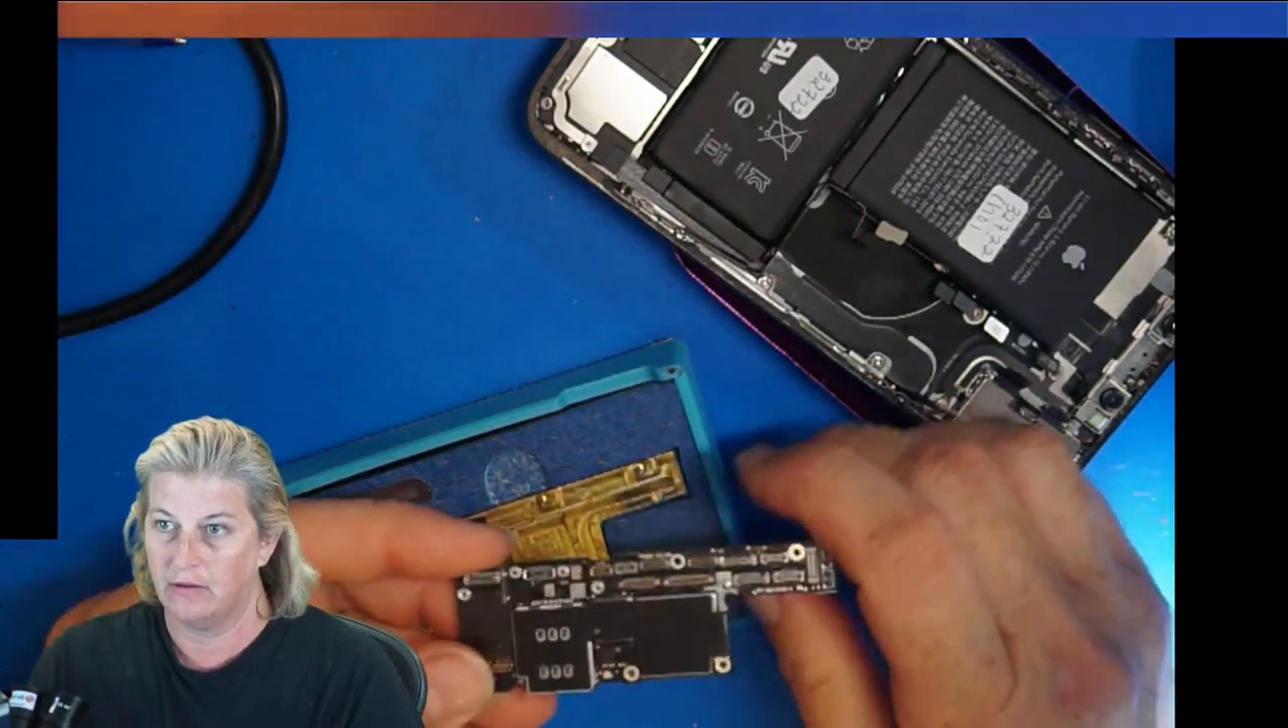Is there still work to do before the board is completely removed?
No.